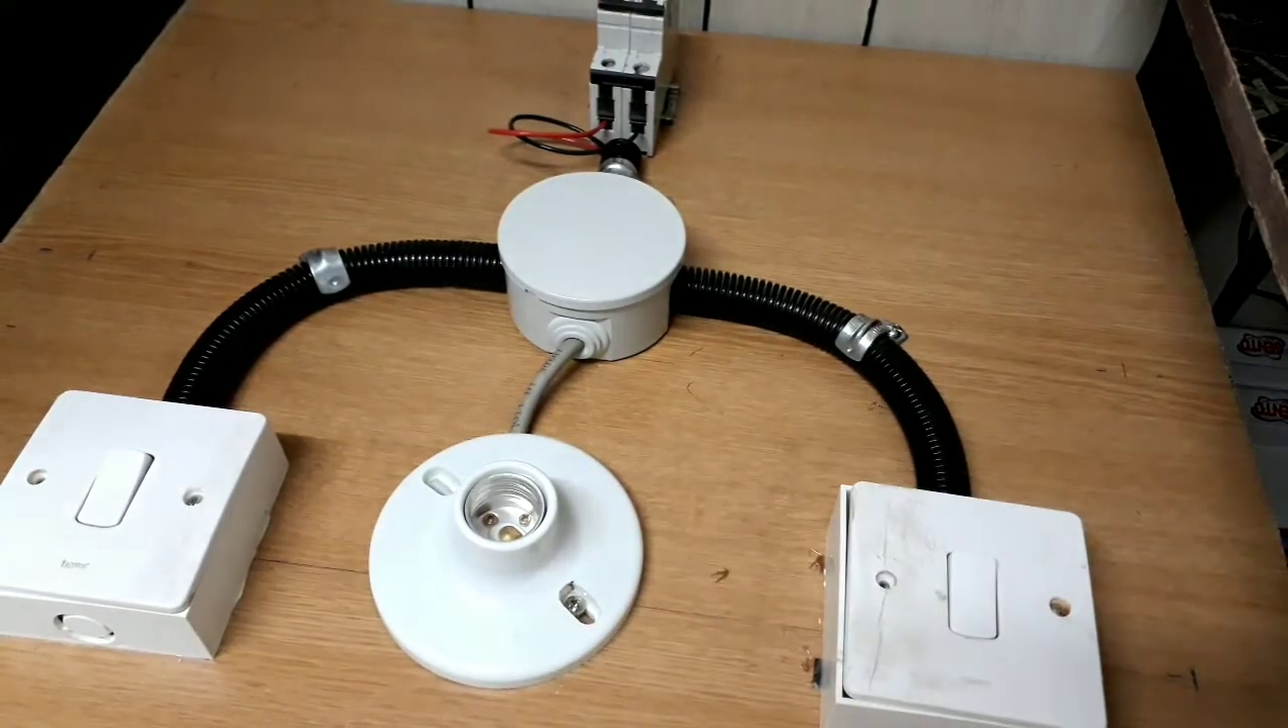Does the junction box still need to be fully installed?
No.